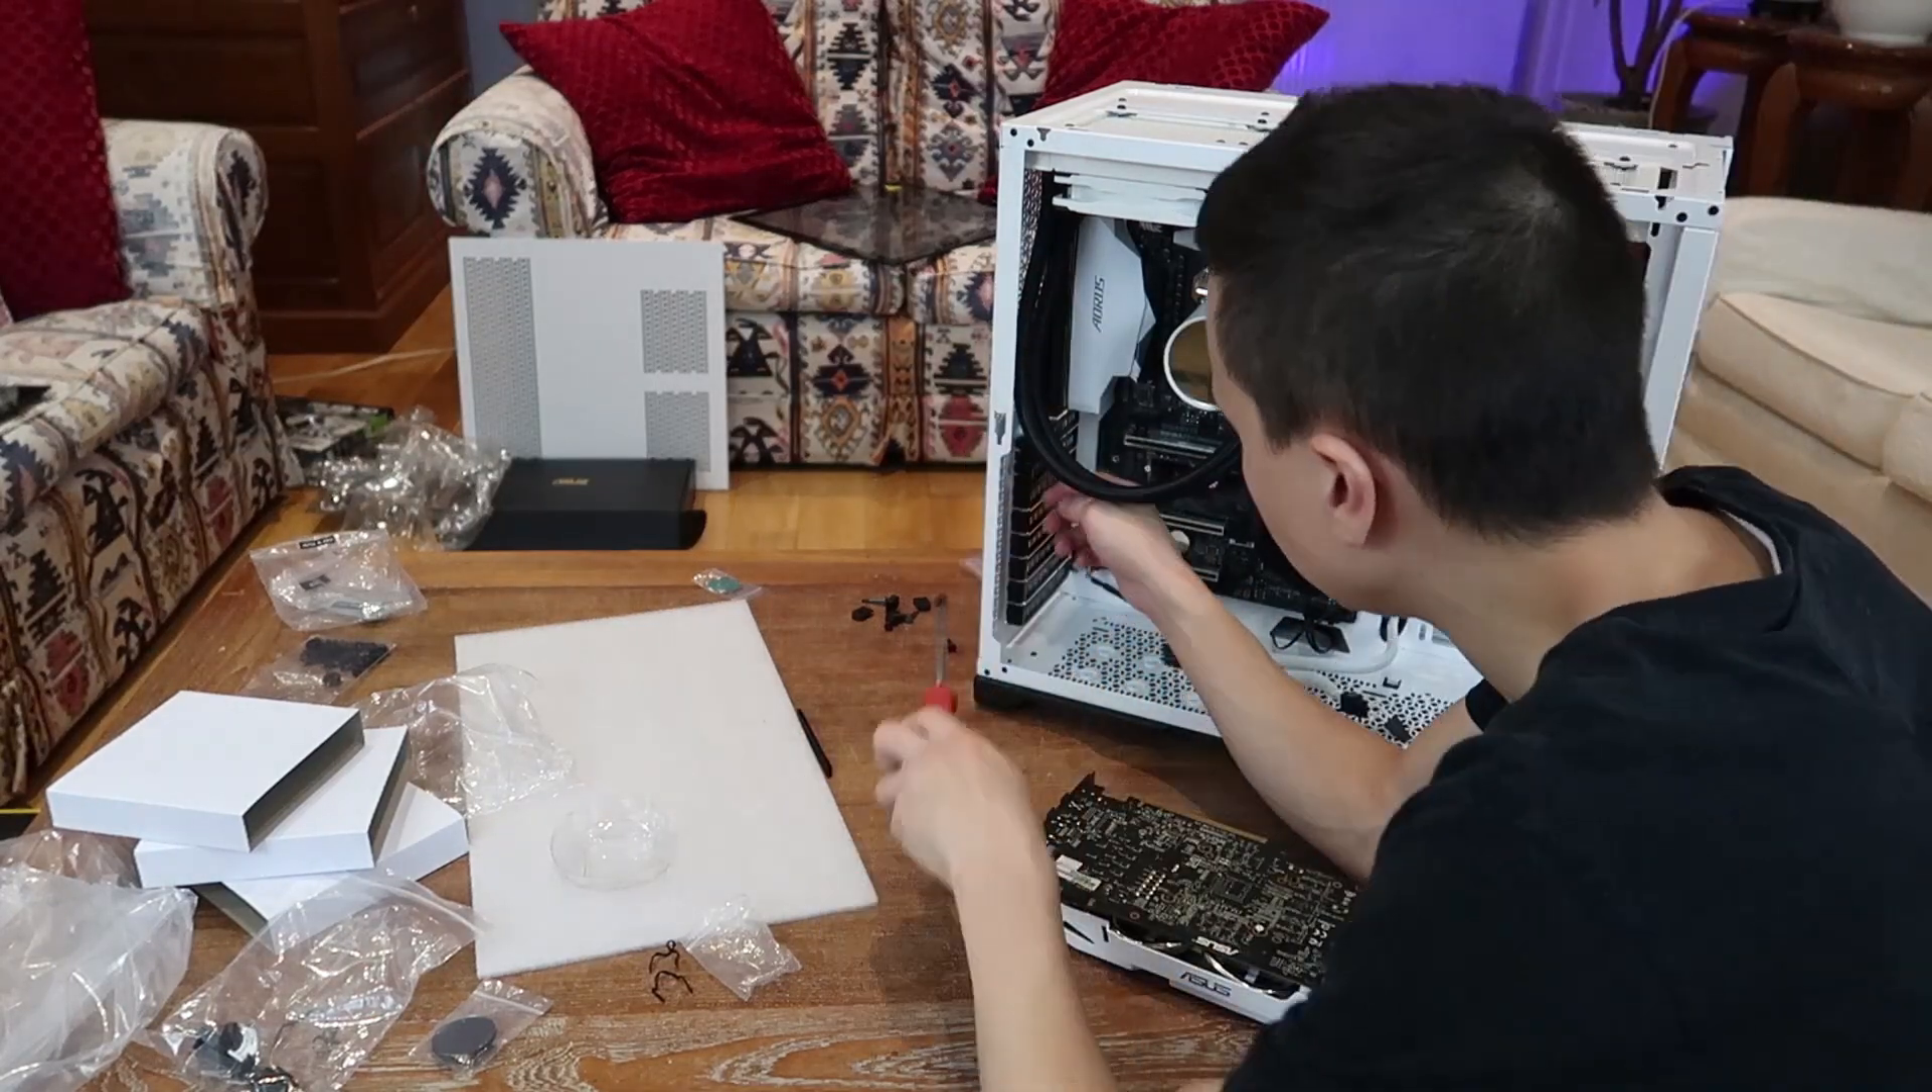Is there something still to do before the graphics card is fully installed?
Yes.